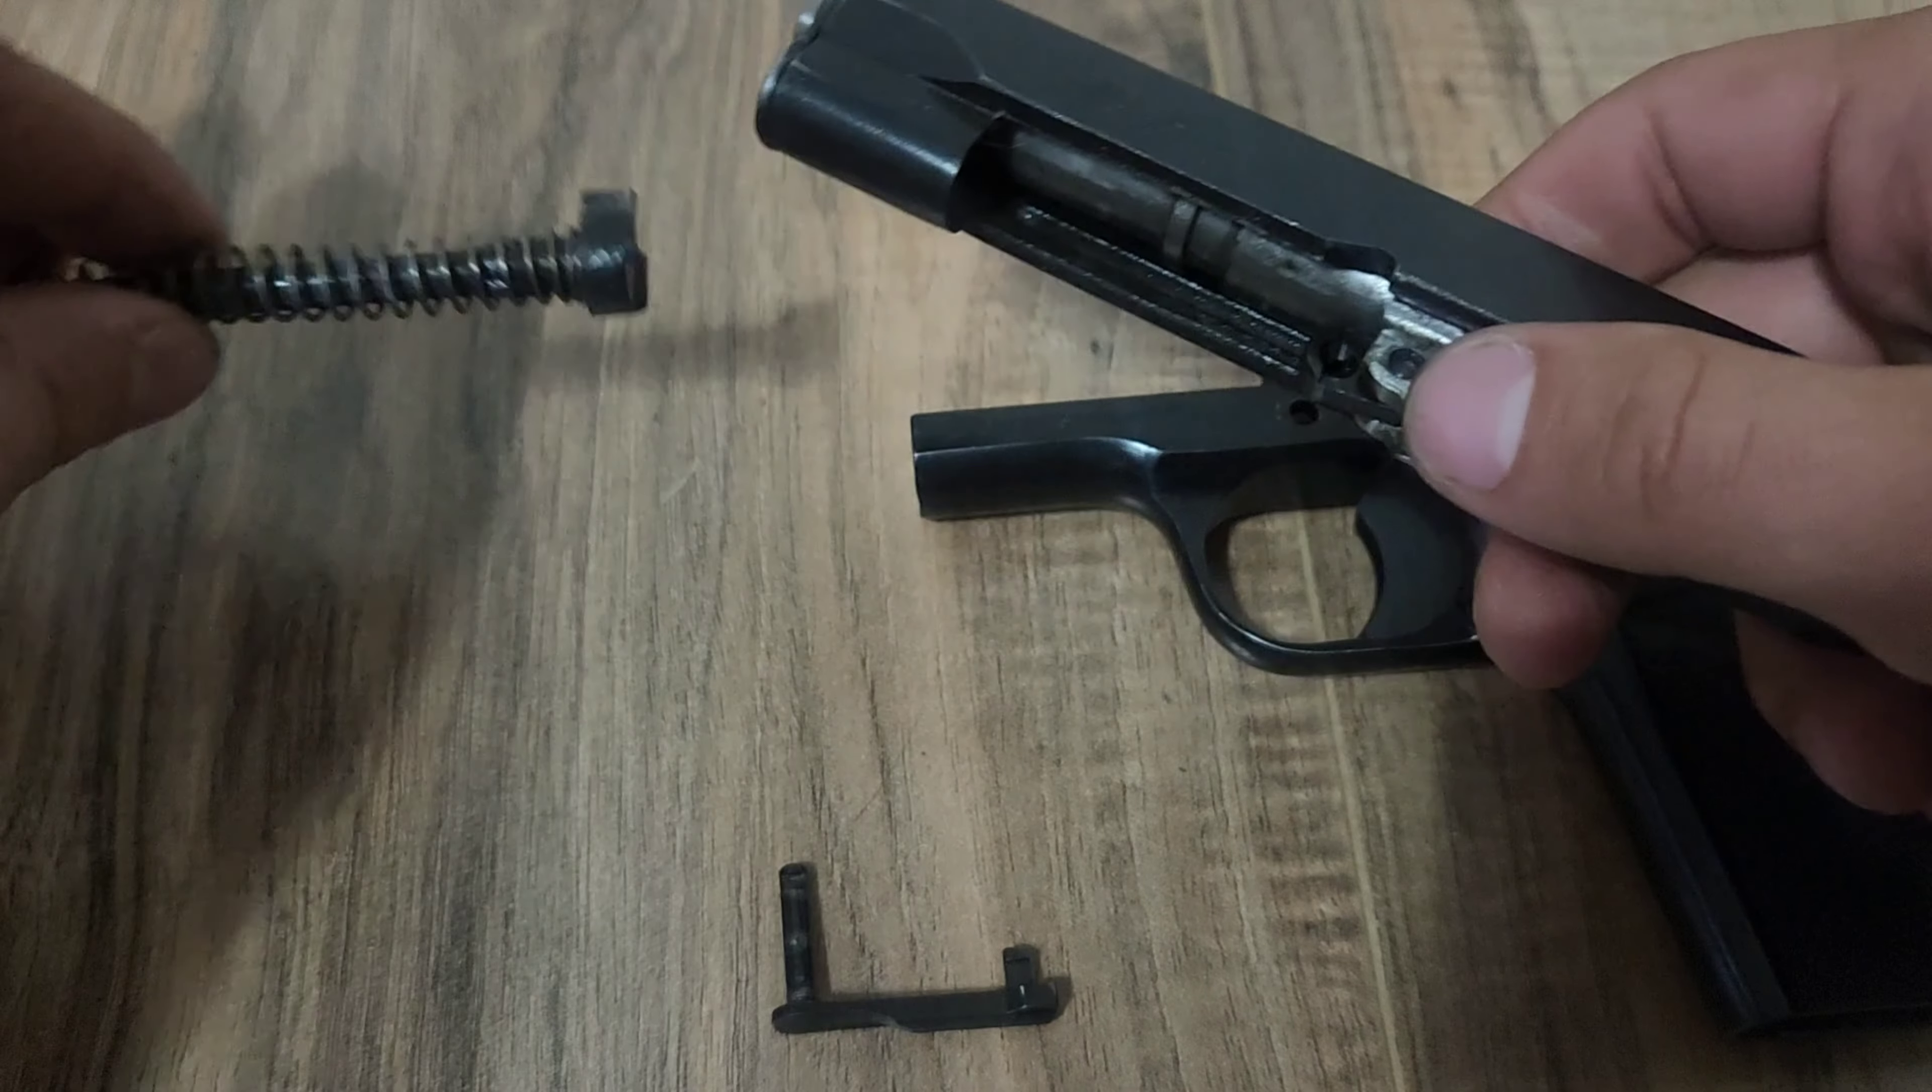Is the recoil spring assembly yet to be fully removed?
No.